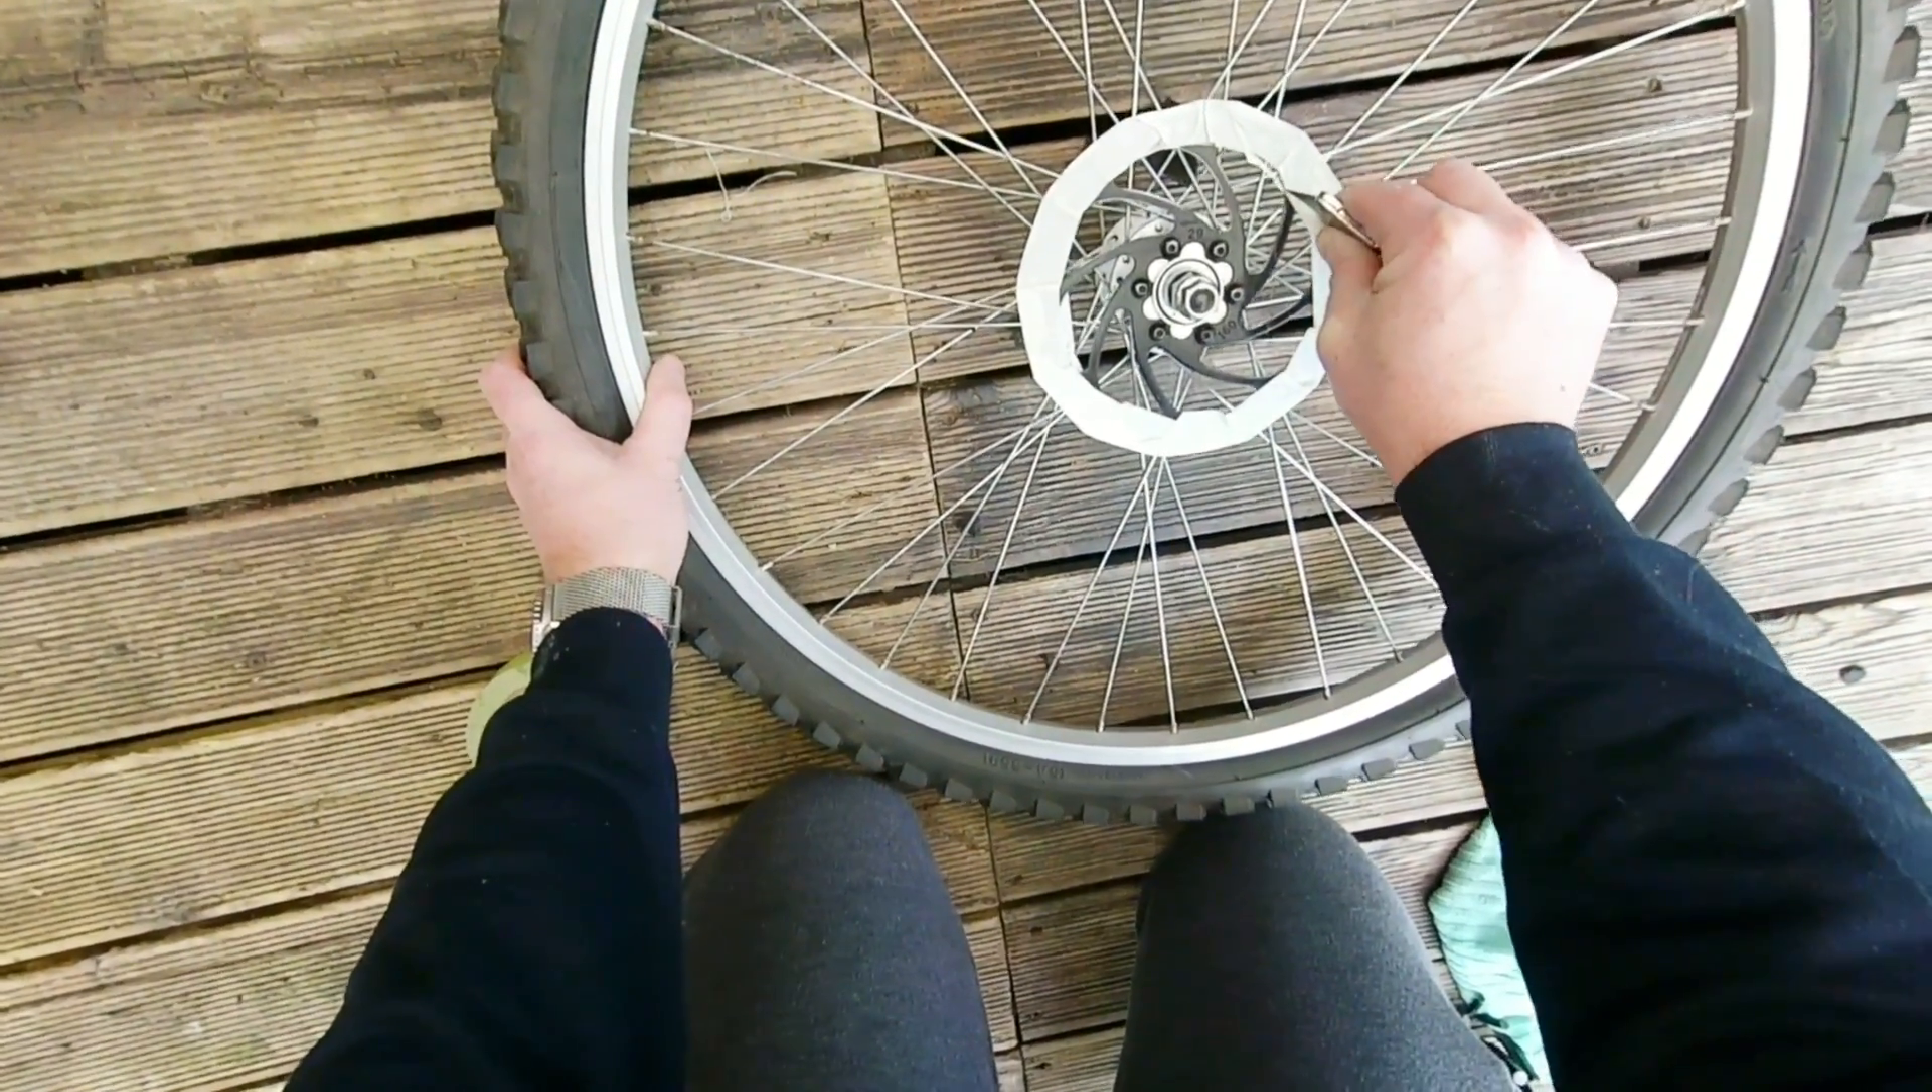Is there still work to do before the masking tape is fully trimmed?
Yes.